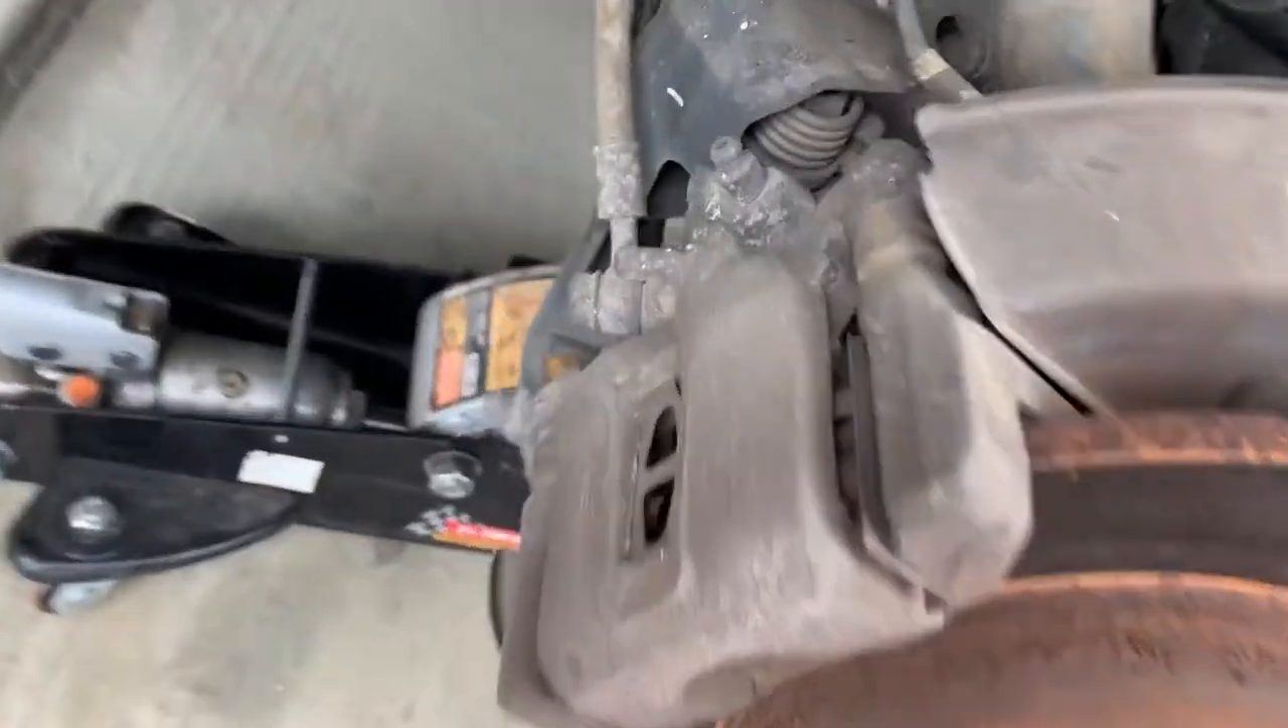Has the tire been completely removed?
Yes.